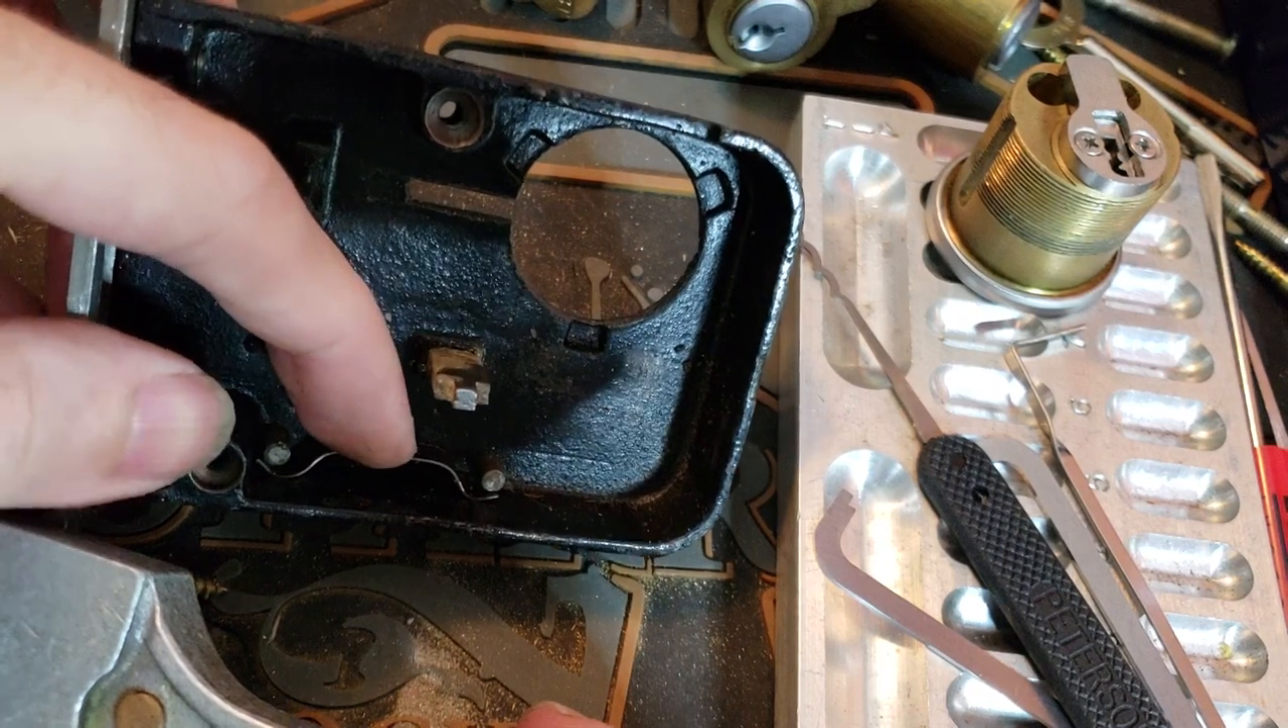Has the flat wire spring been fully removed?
No.